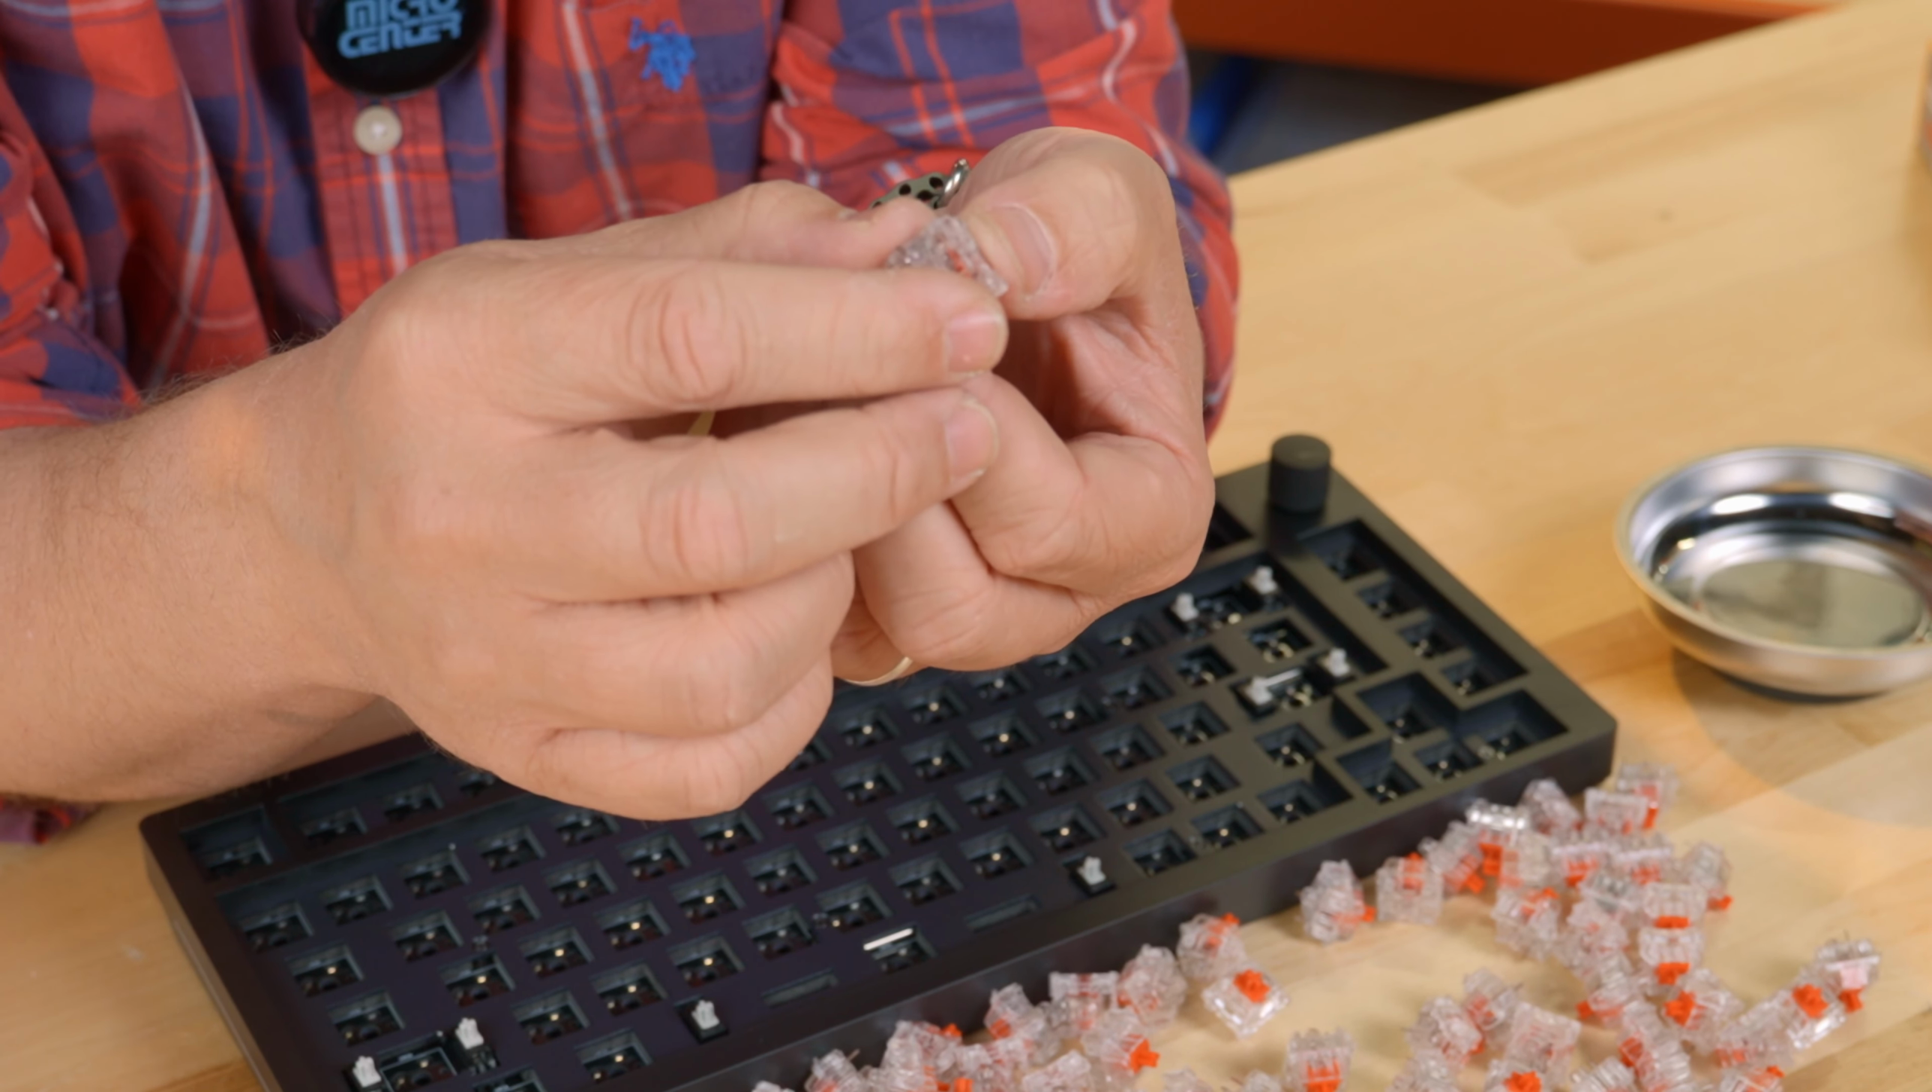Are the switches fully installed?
No.